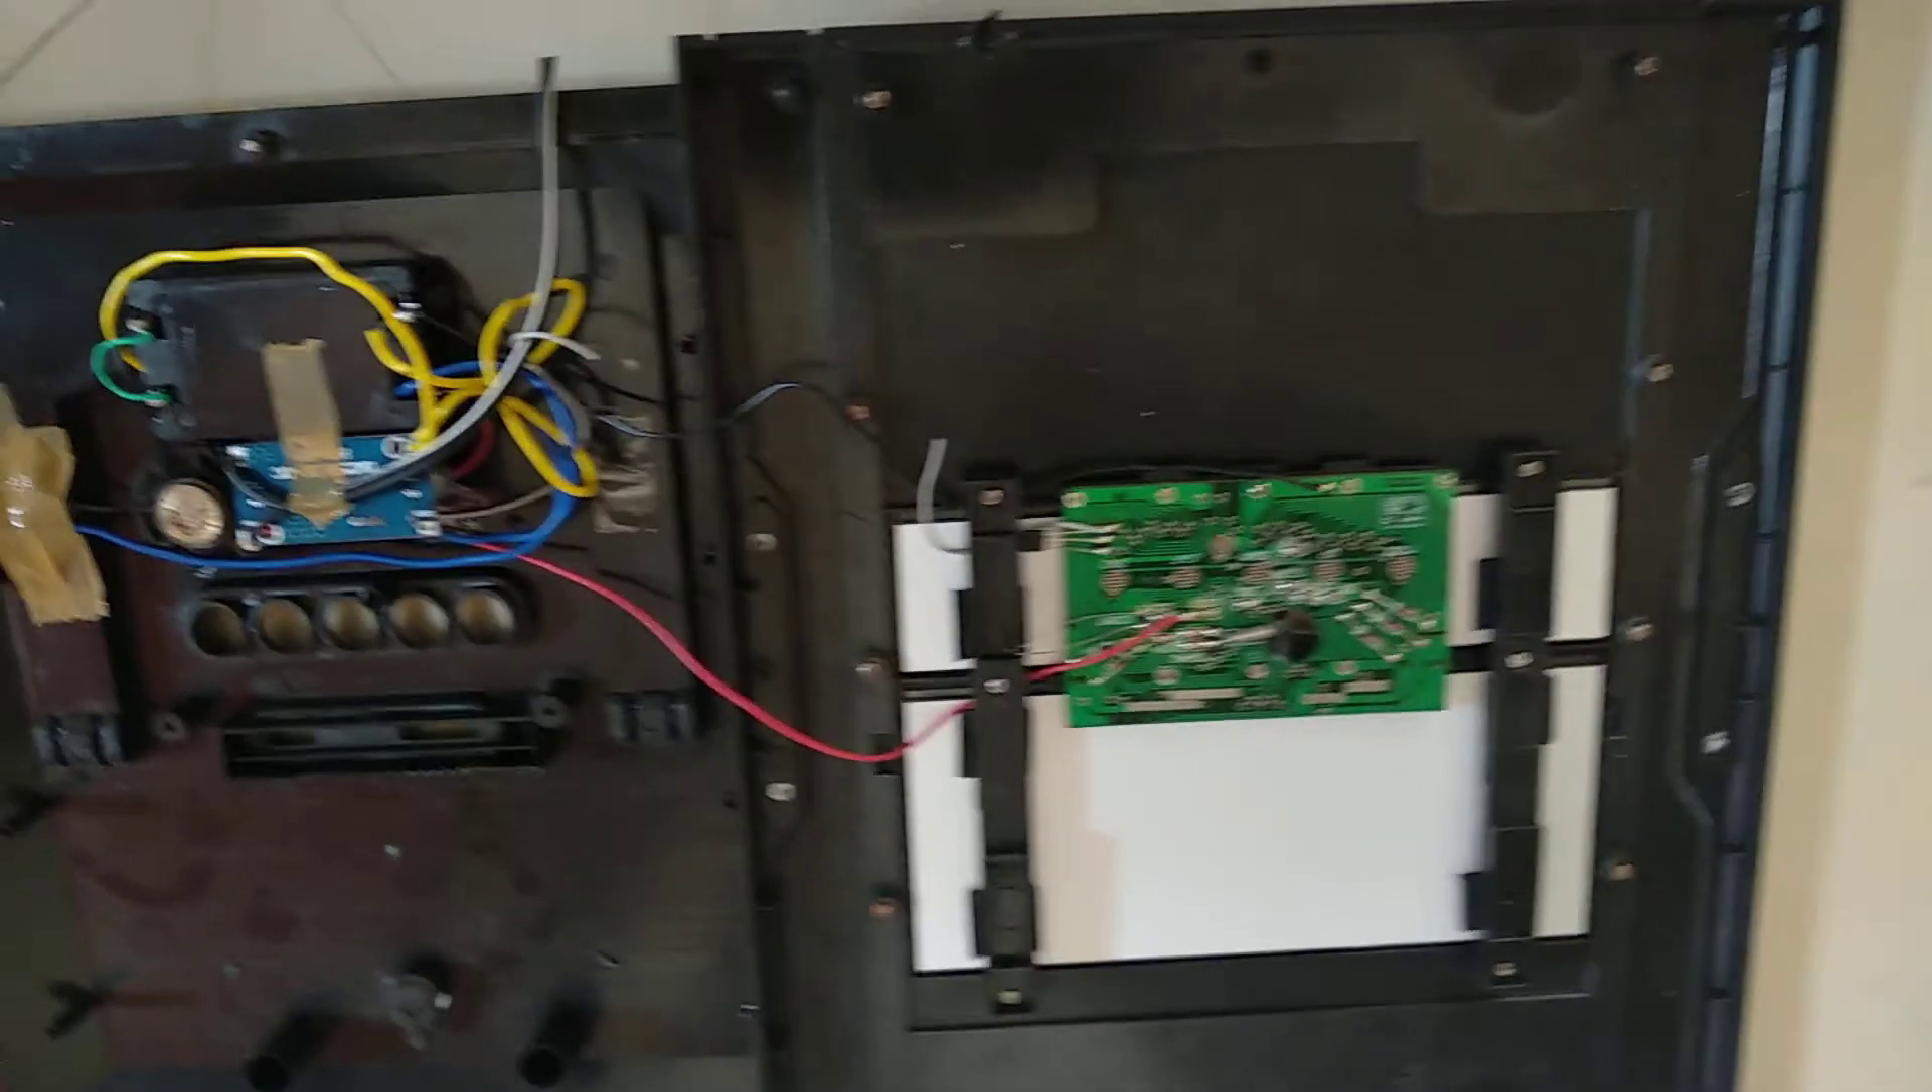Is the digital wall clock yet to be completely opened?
No.